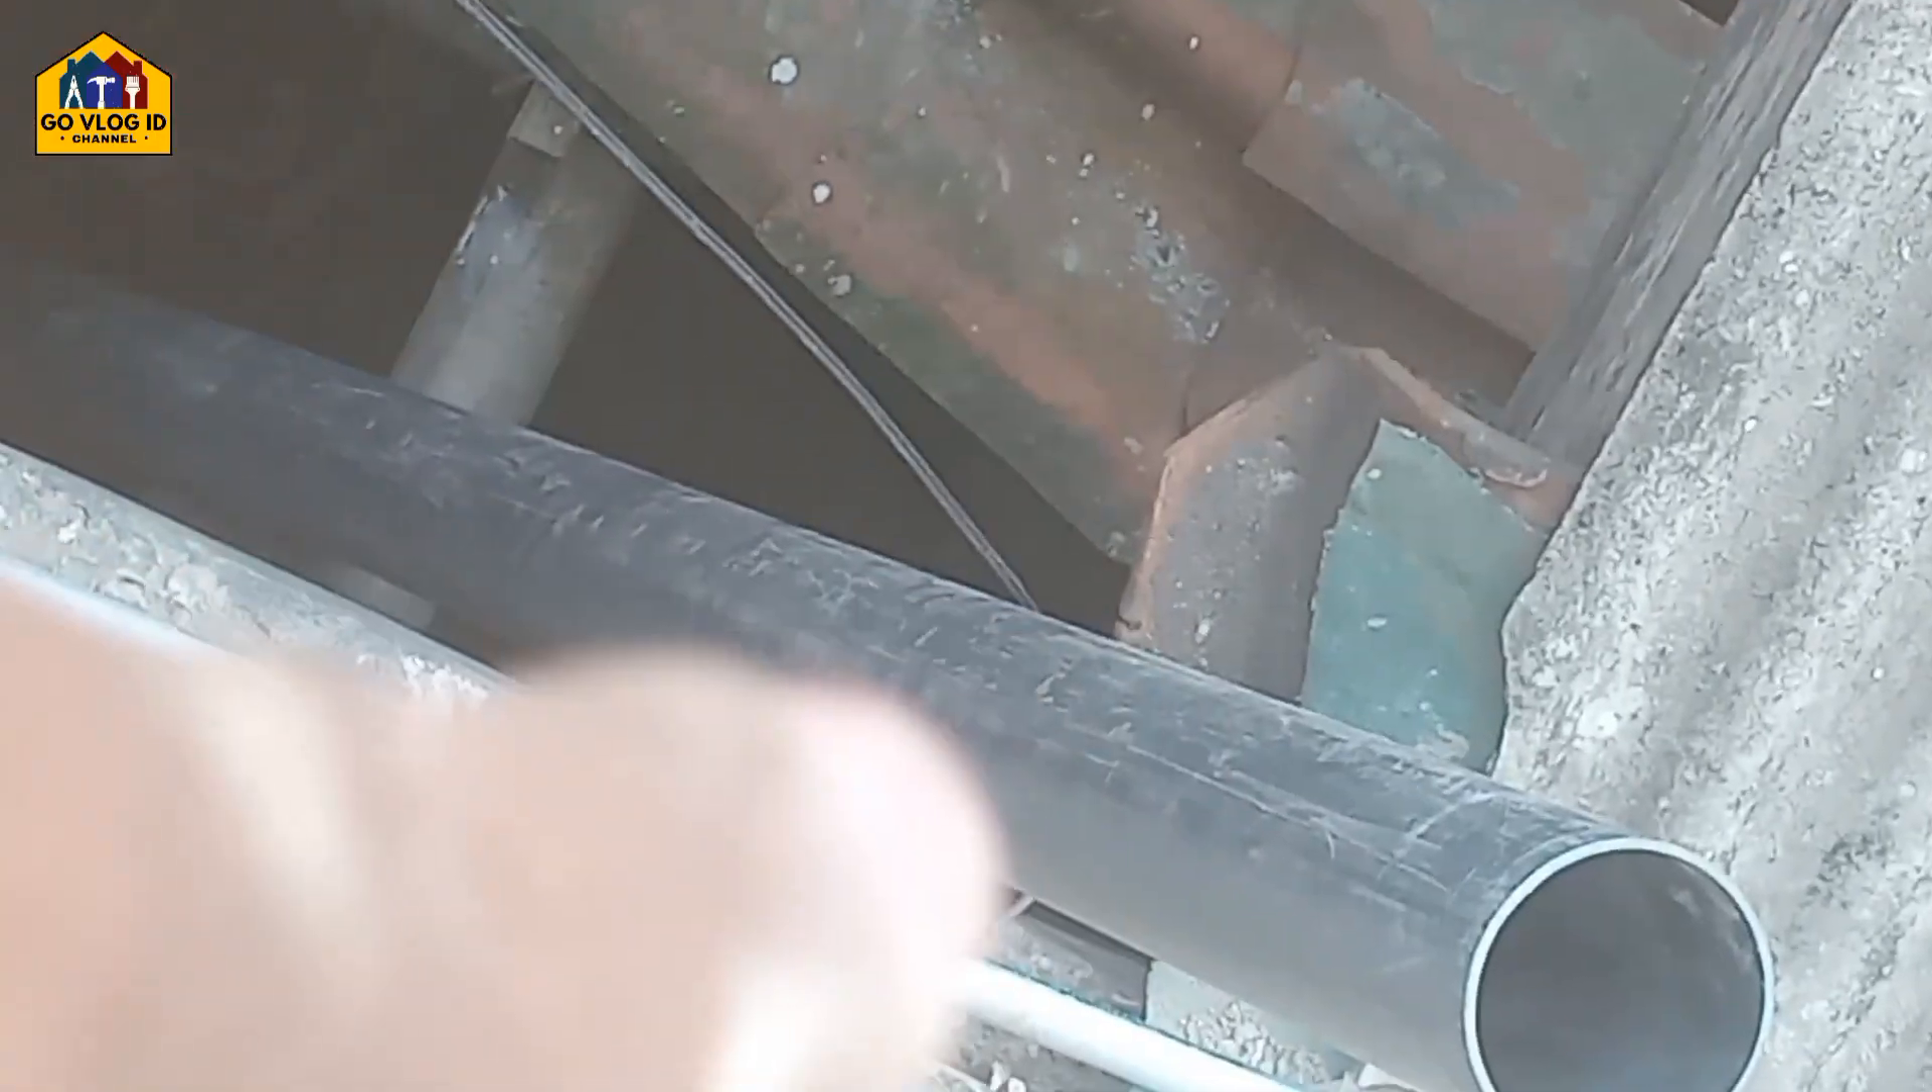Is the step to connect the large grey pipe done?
No.